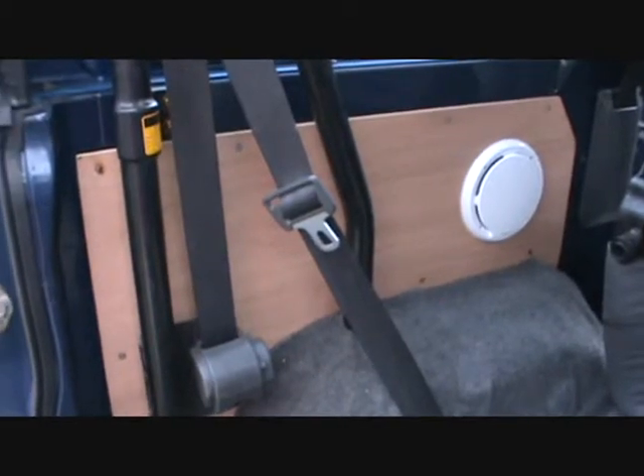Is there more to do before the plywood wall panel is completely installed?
No.